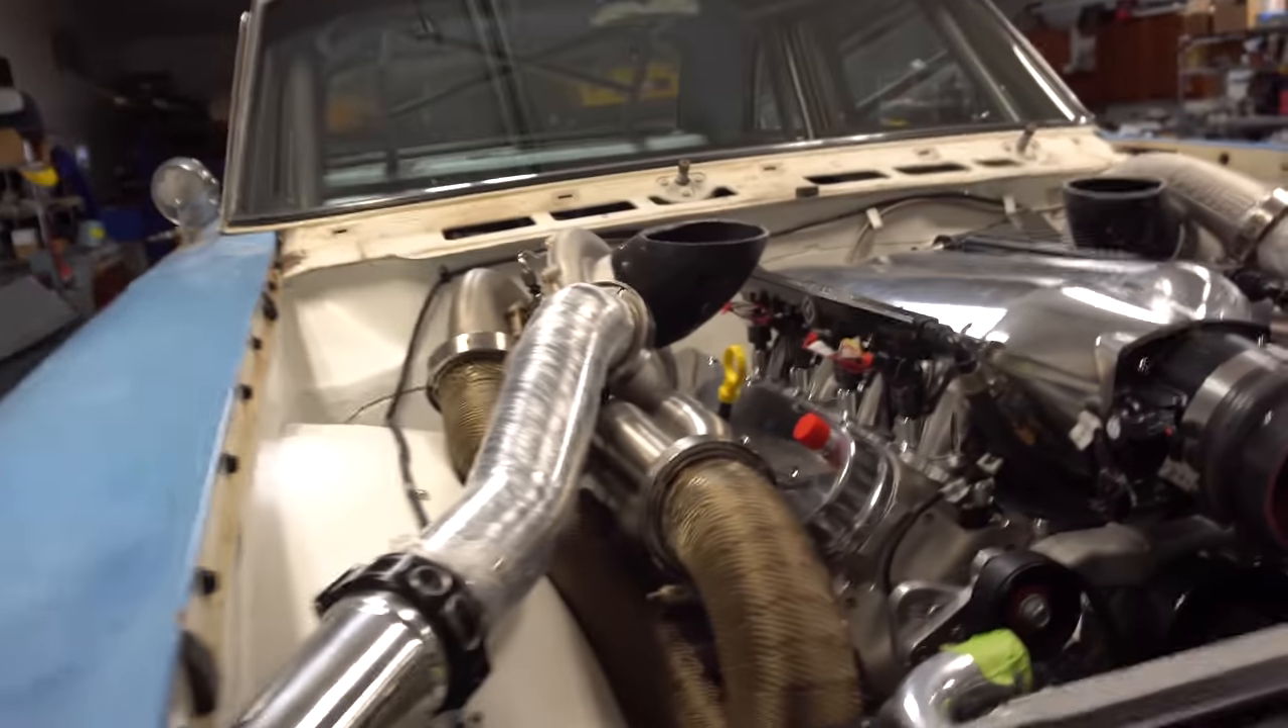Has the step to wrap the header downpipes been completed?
Yes.